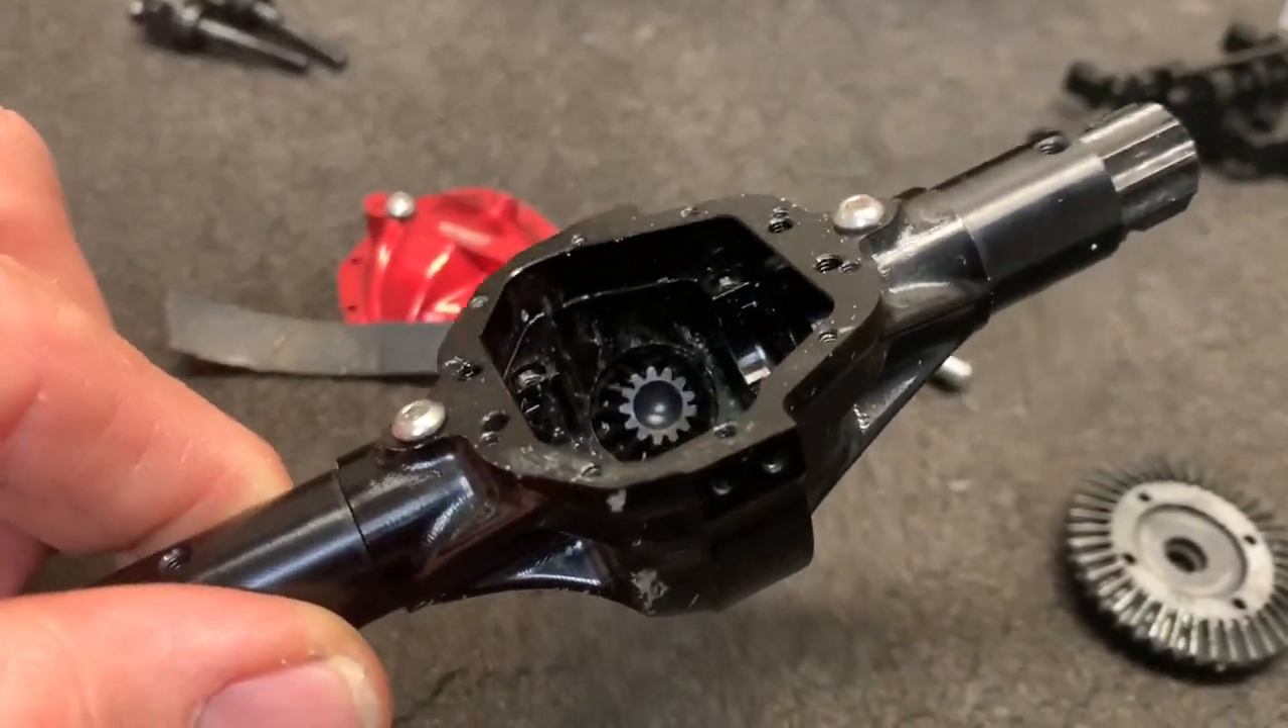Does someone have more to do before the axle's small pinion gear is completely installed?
No.